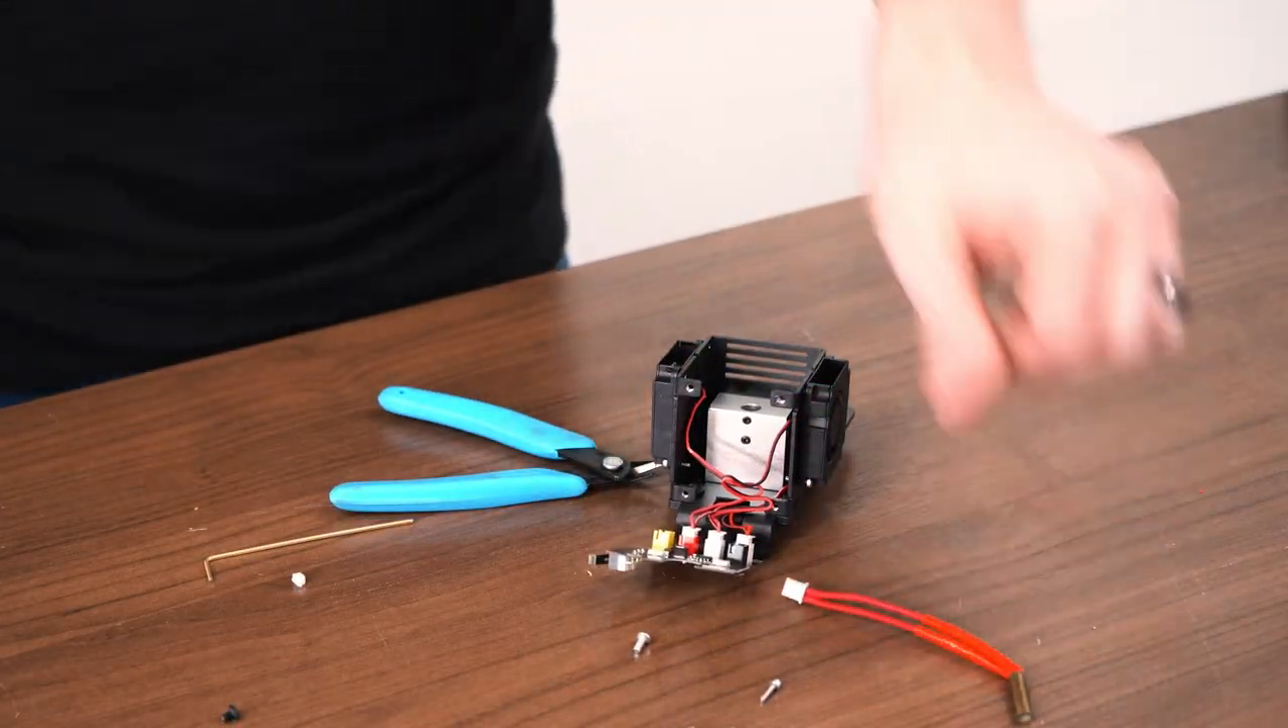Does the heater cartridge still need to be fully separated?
No.